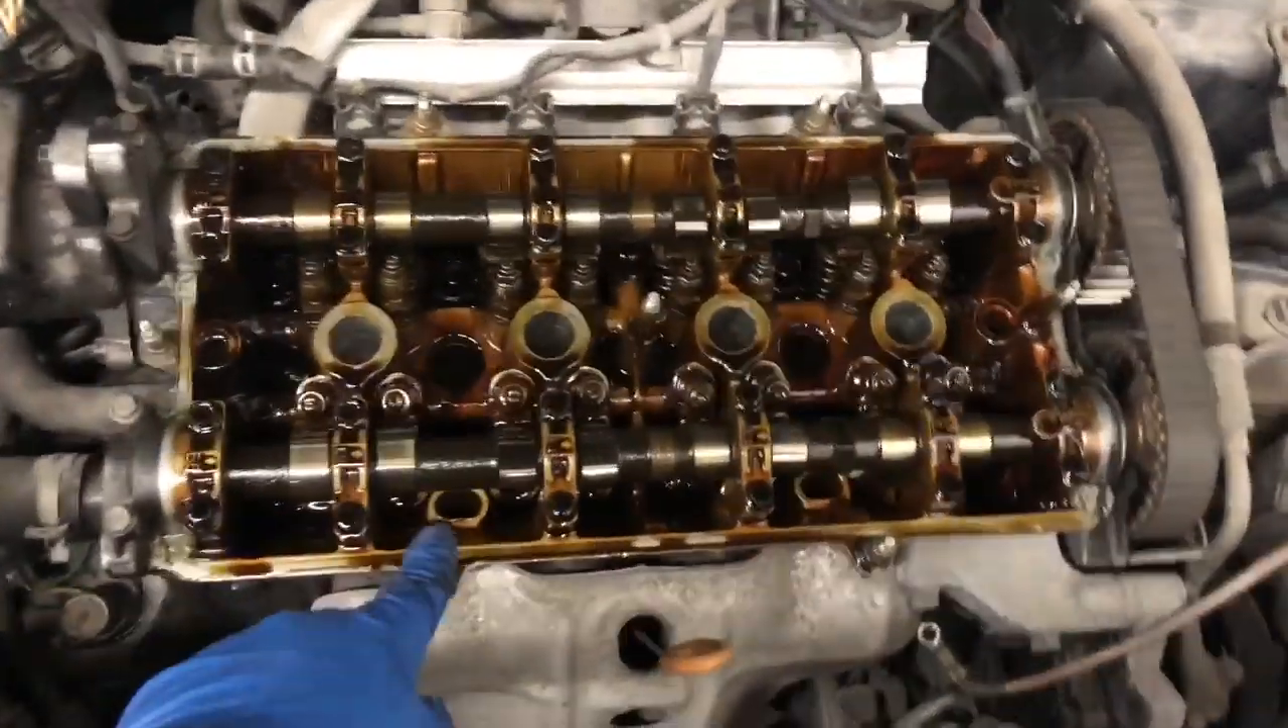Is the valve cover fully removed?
Yes.